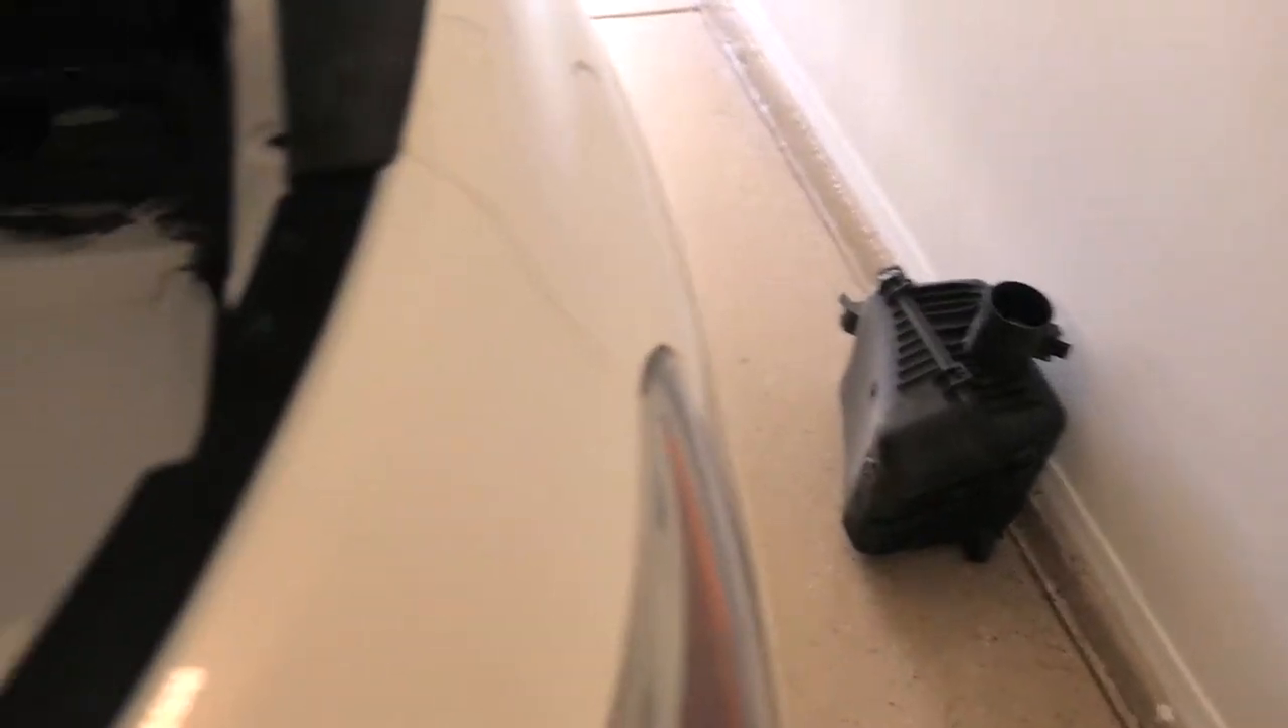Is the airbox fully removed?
Yes.